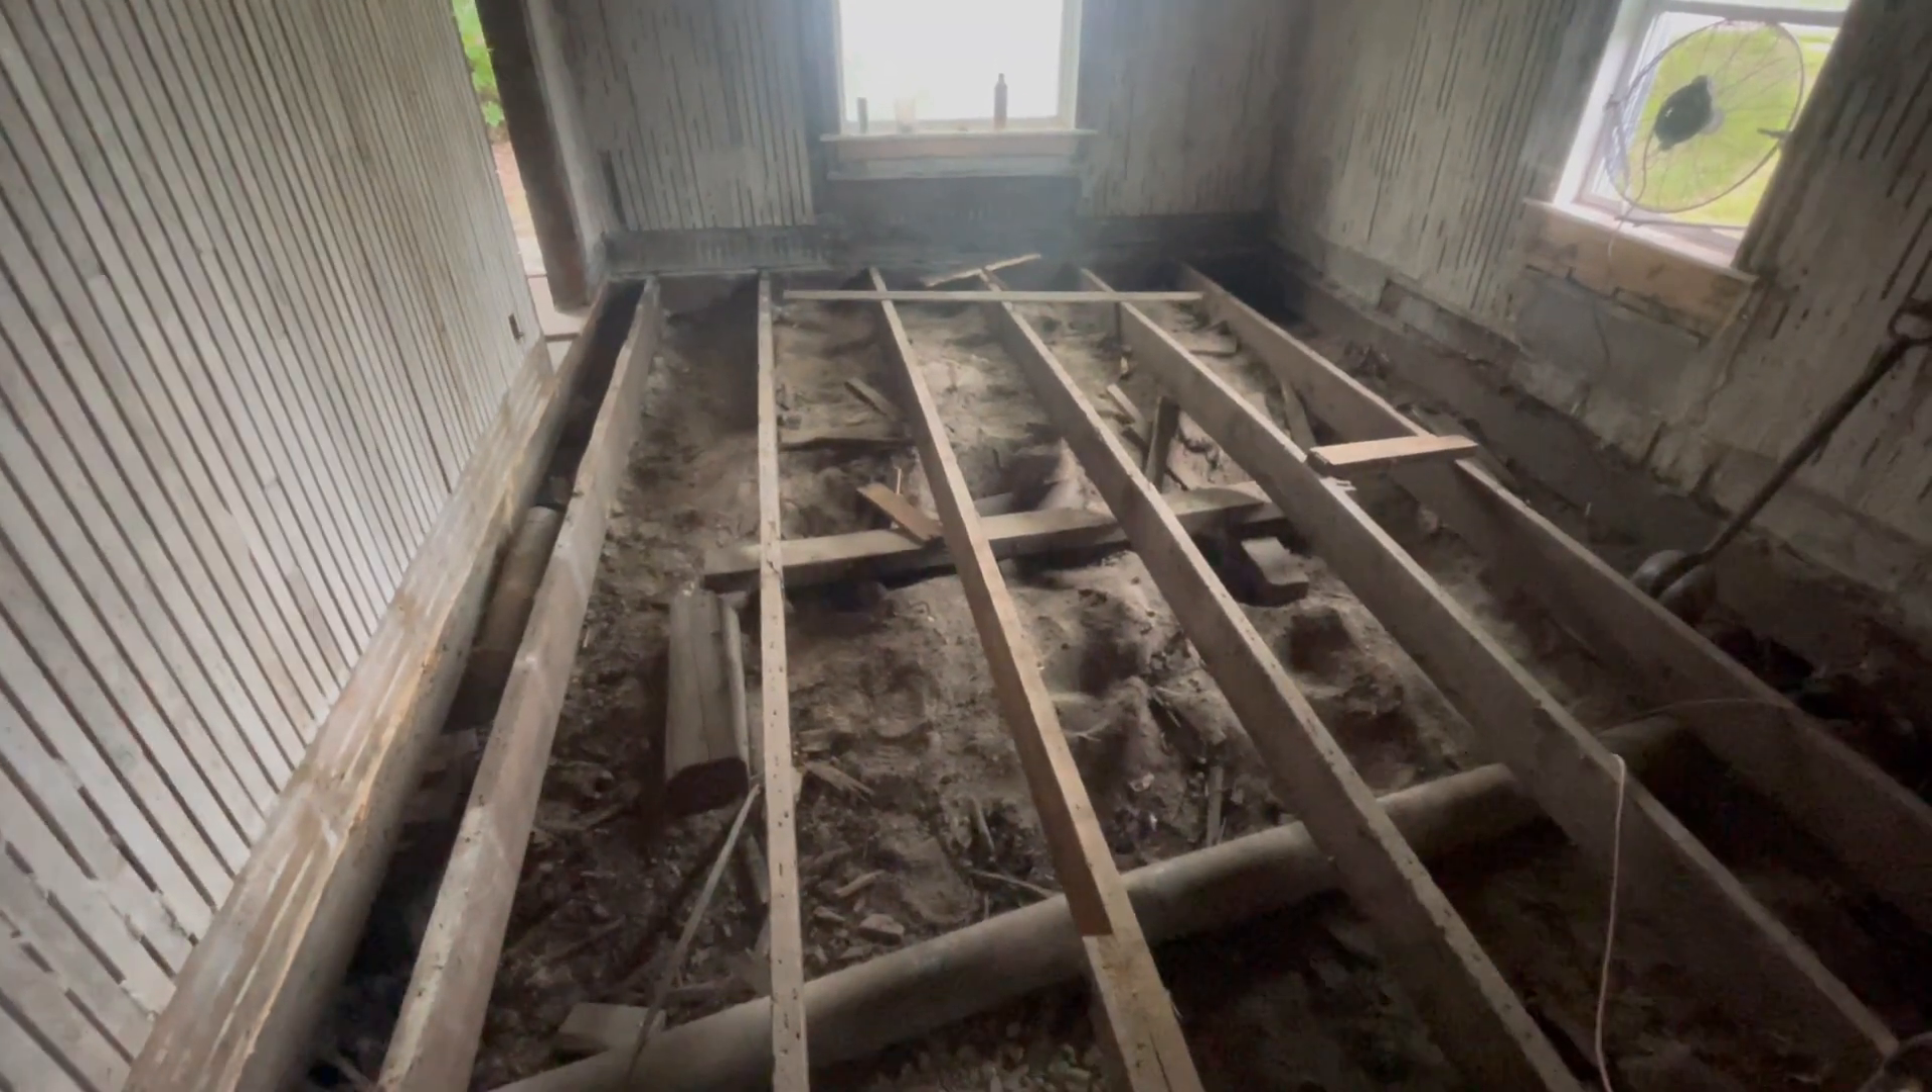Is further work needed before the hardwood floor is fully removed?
No.